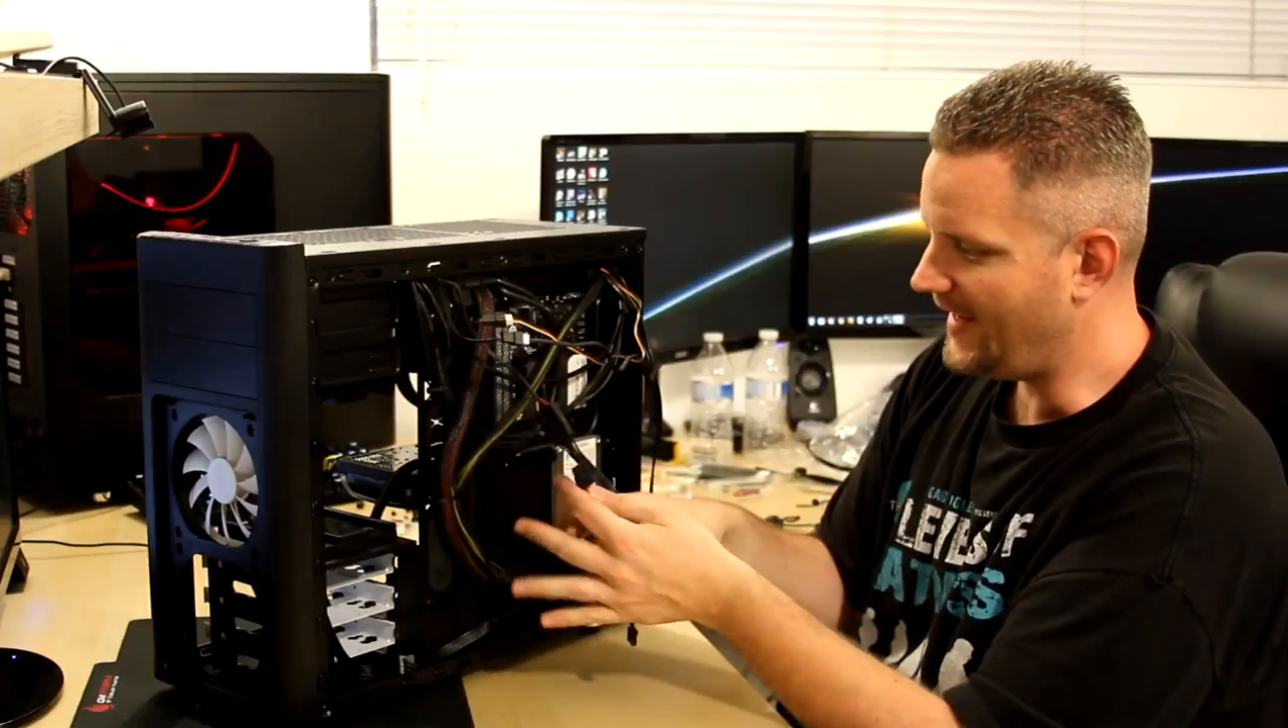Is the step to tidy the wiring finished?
No.